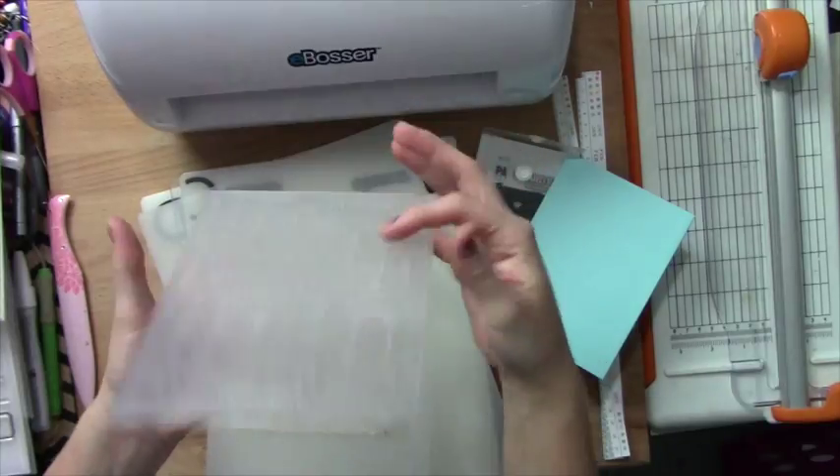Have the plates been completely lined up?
No.